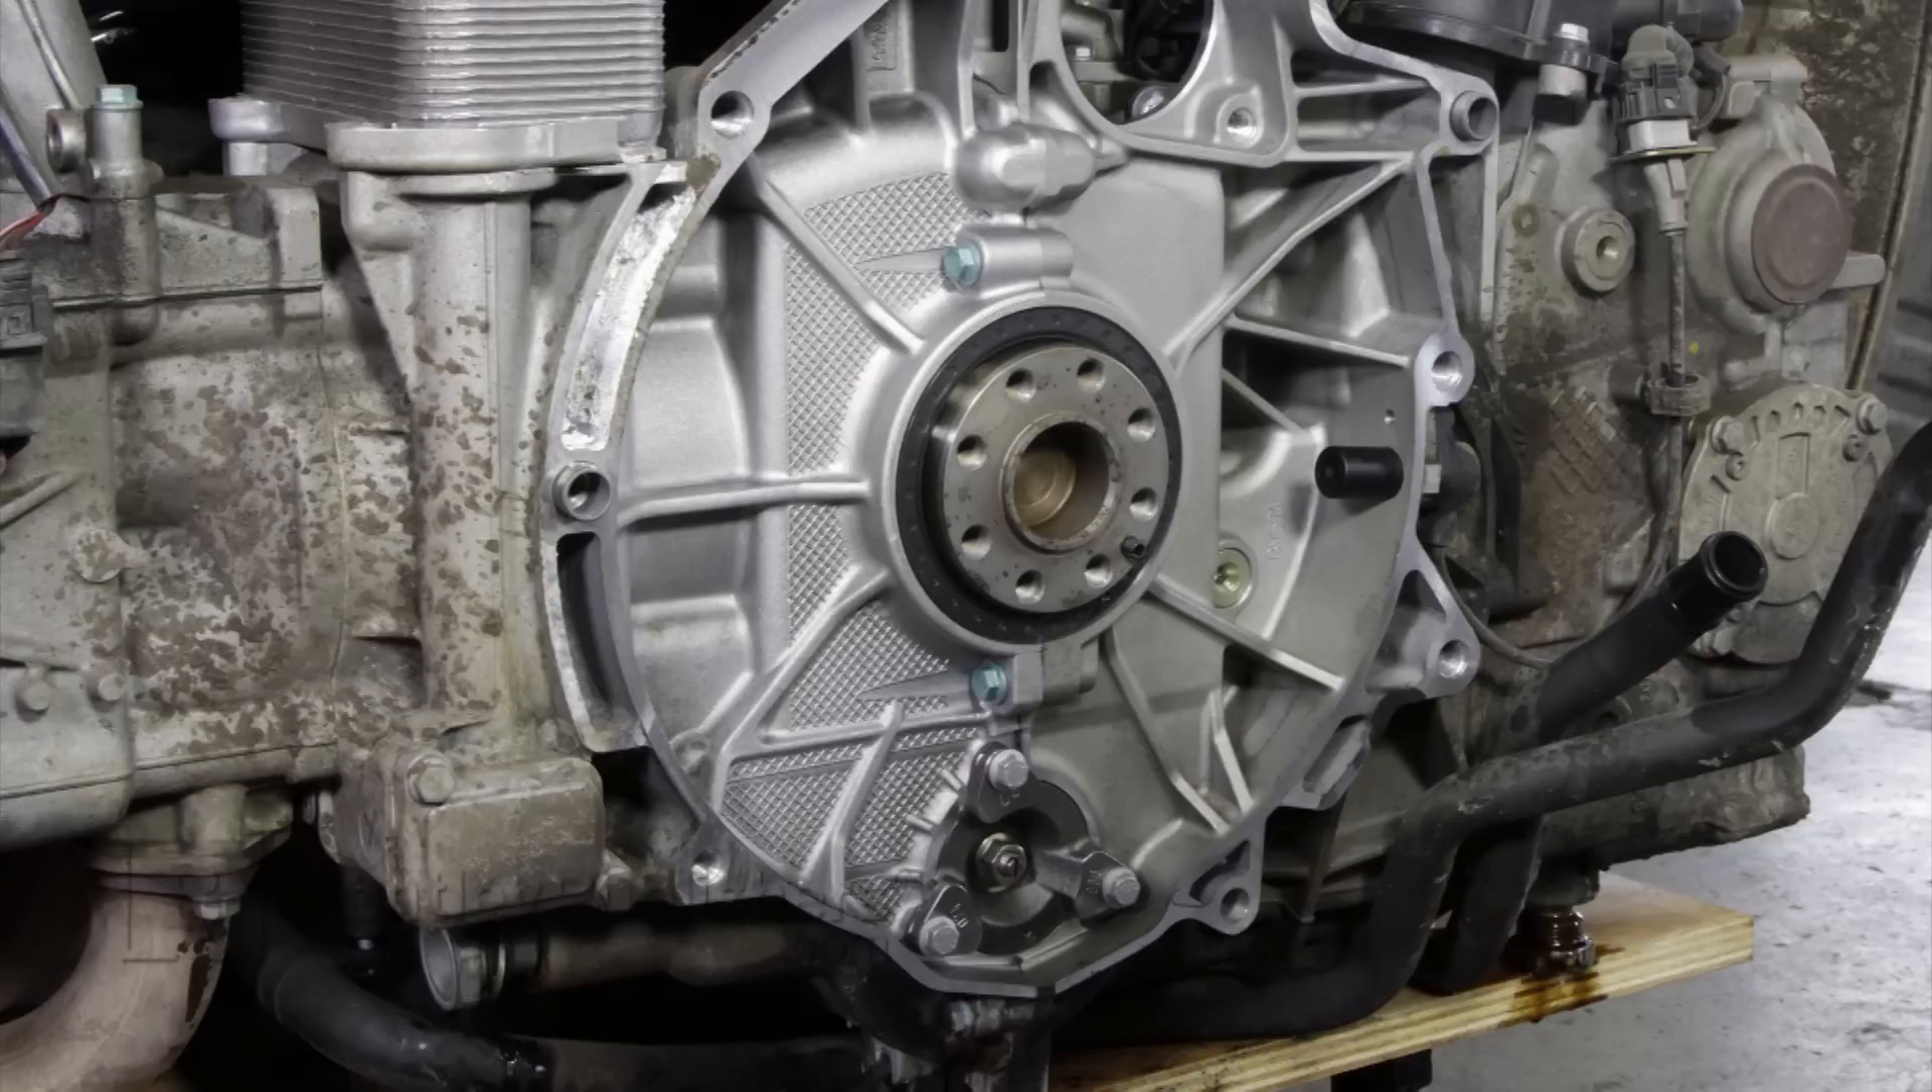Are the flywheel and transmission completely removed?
Yes.